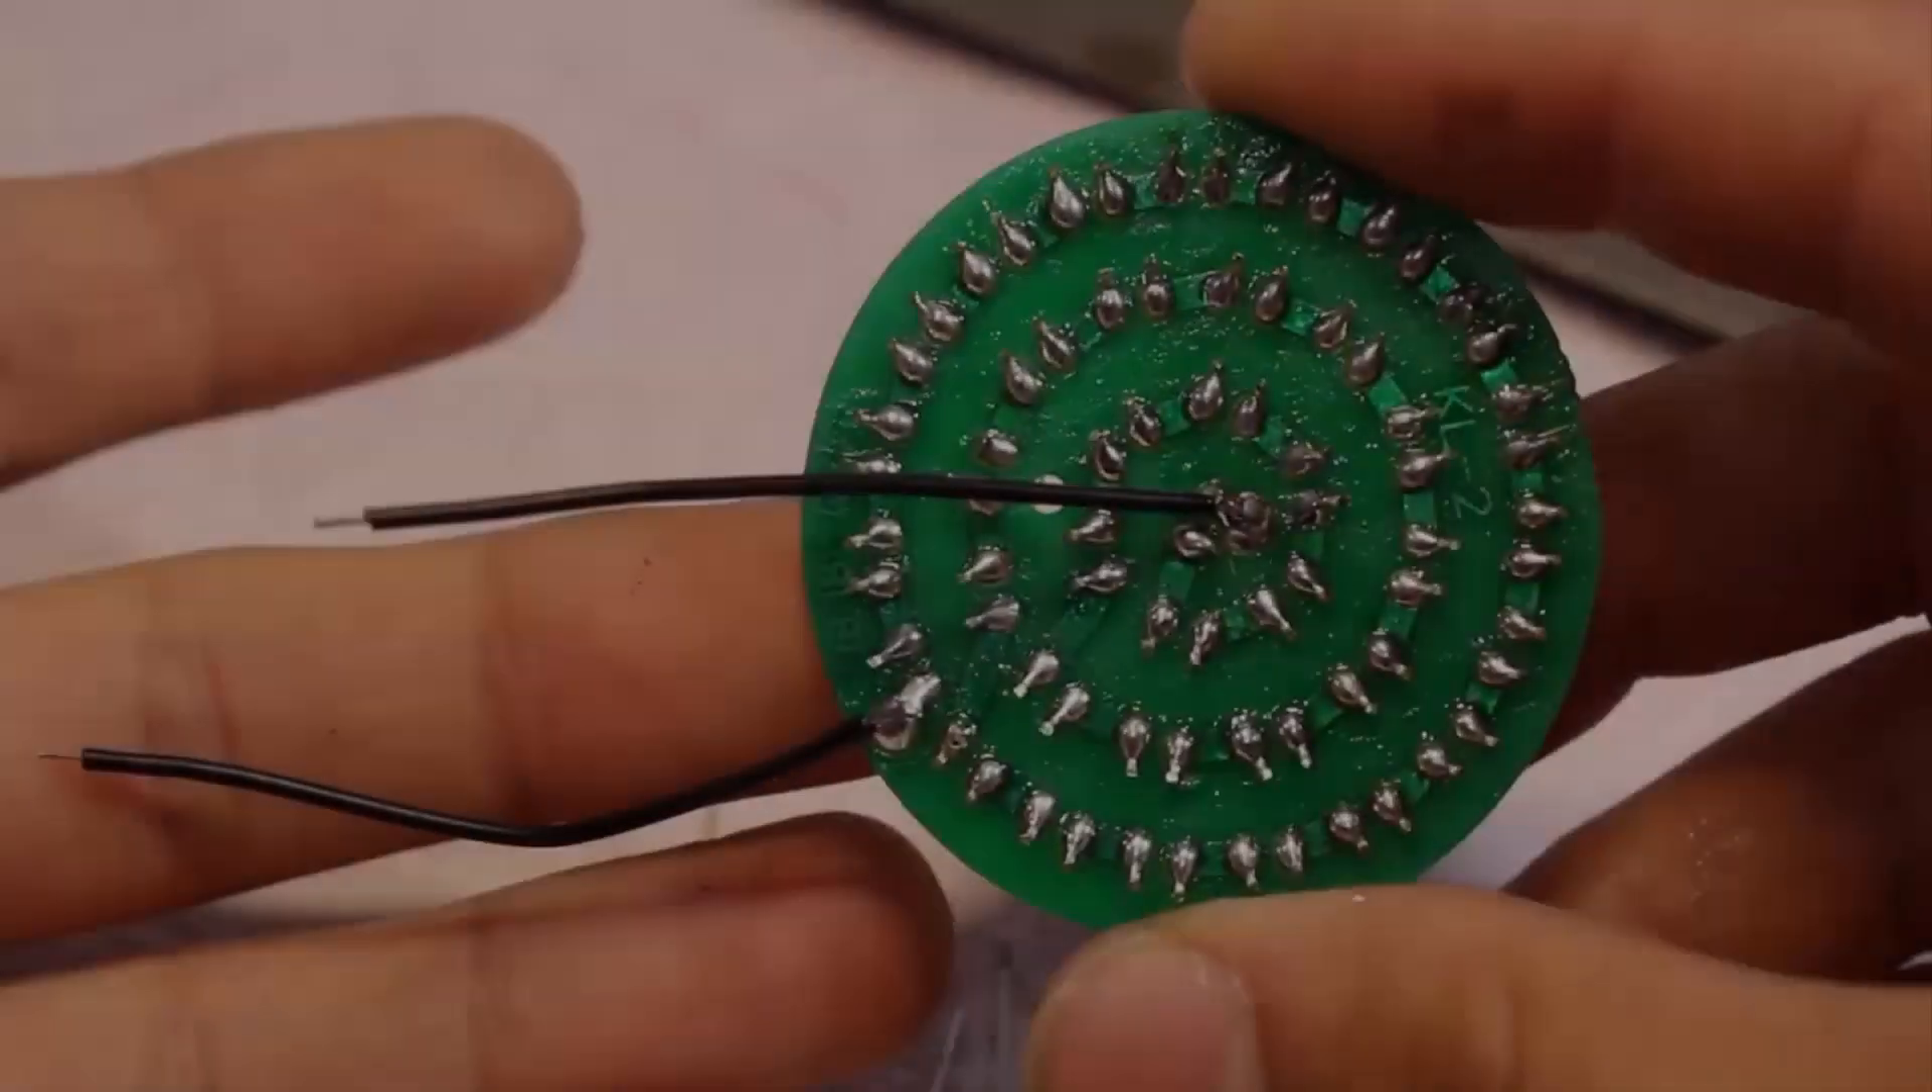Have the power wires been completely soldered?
Yes.